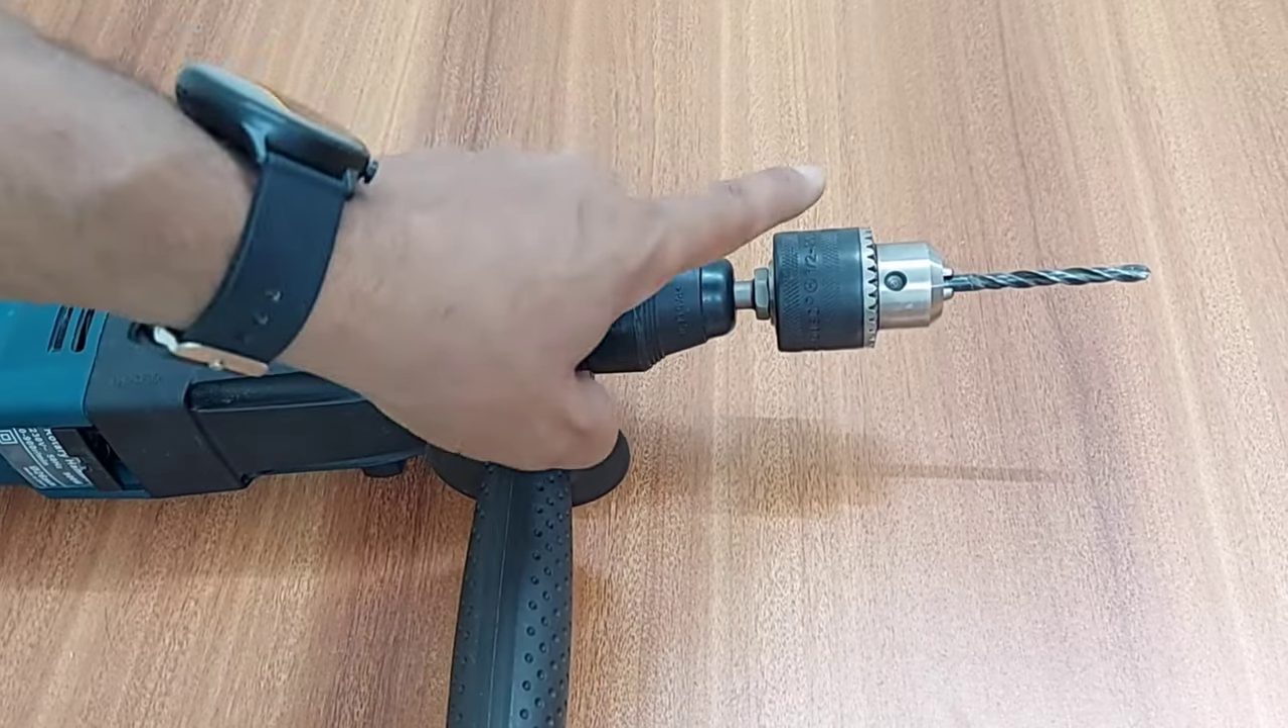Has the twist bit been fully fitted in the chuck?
Yes.